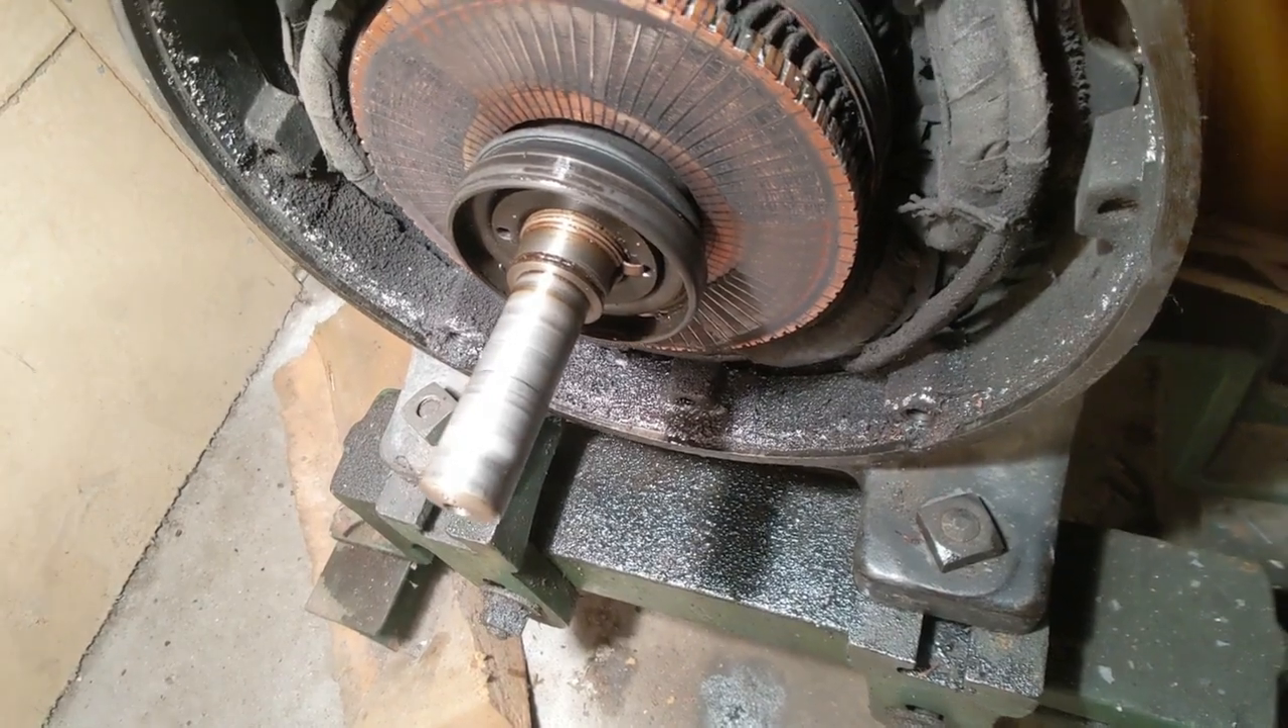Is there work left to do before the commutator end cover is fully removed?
No.